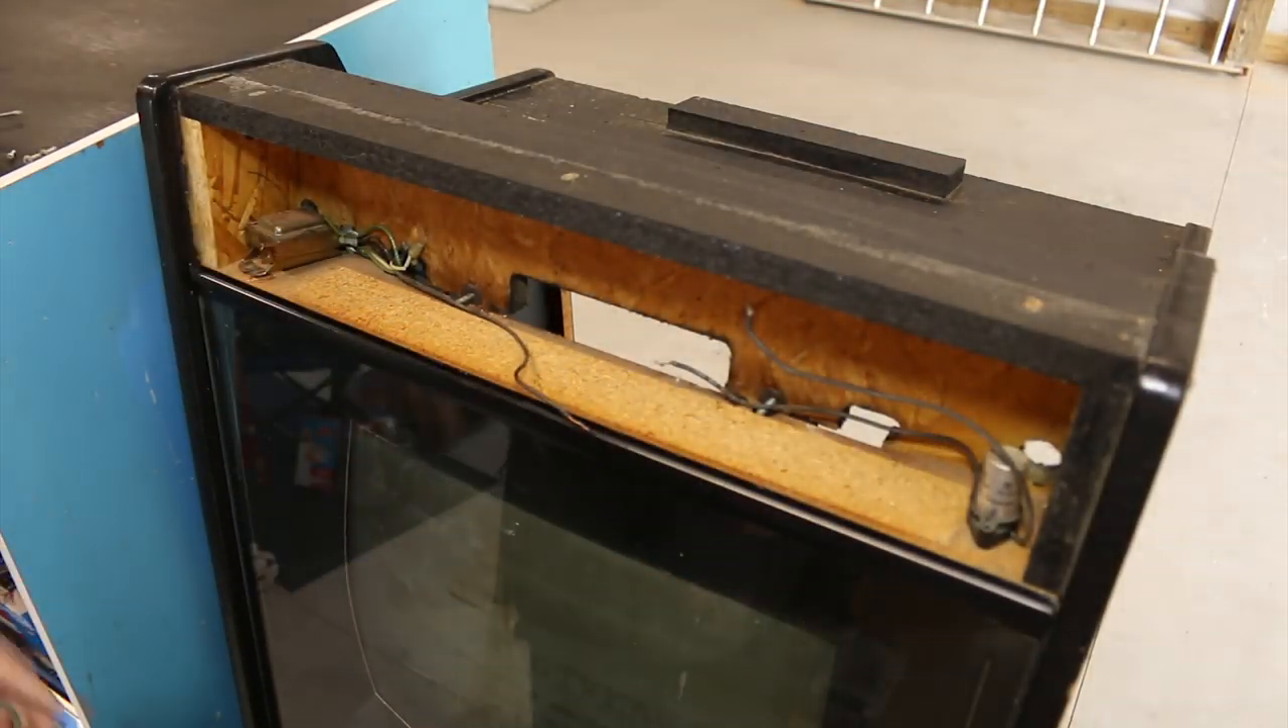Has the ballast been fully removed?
No.